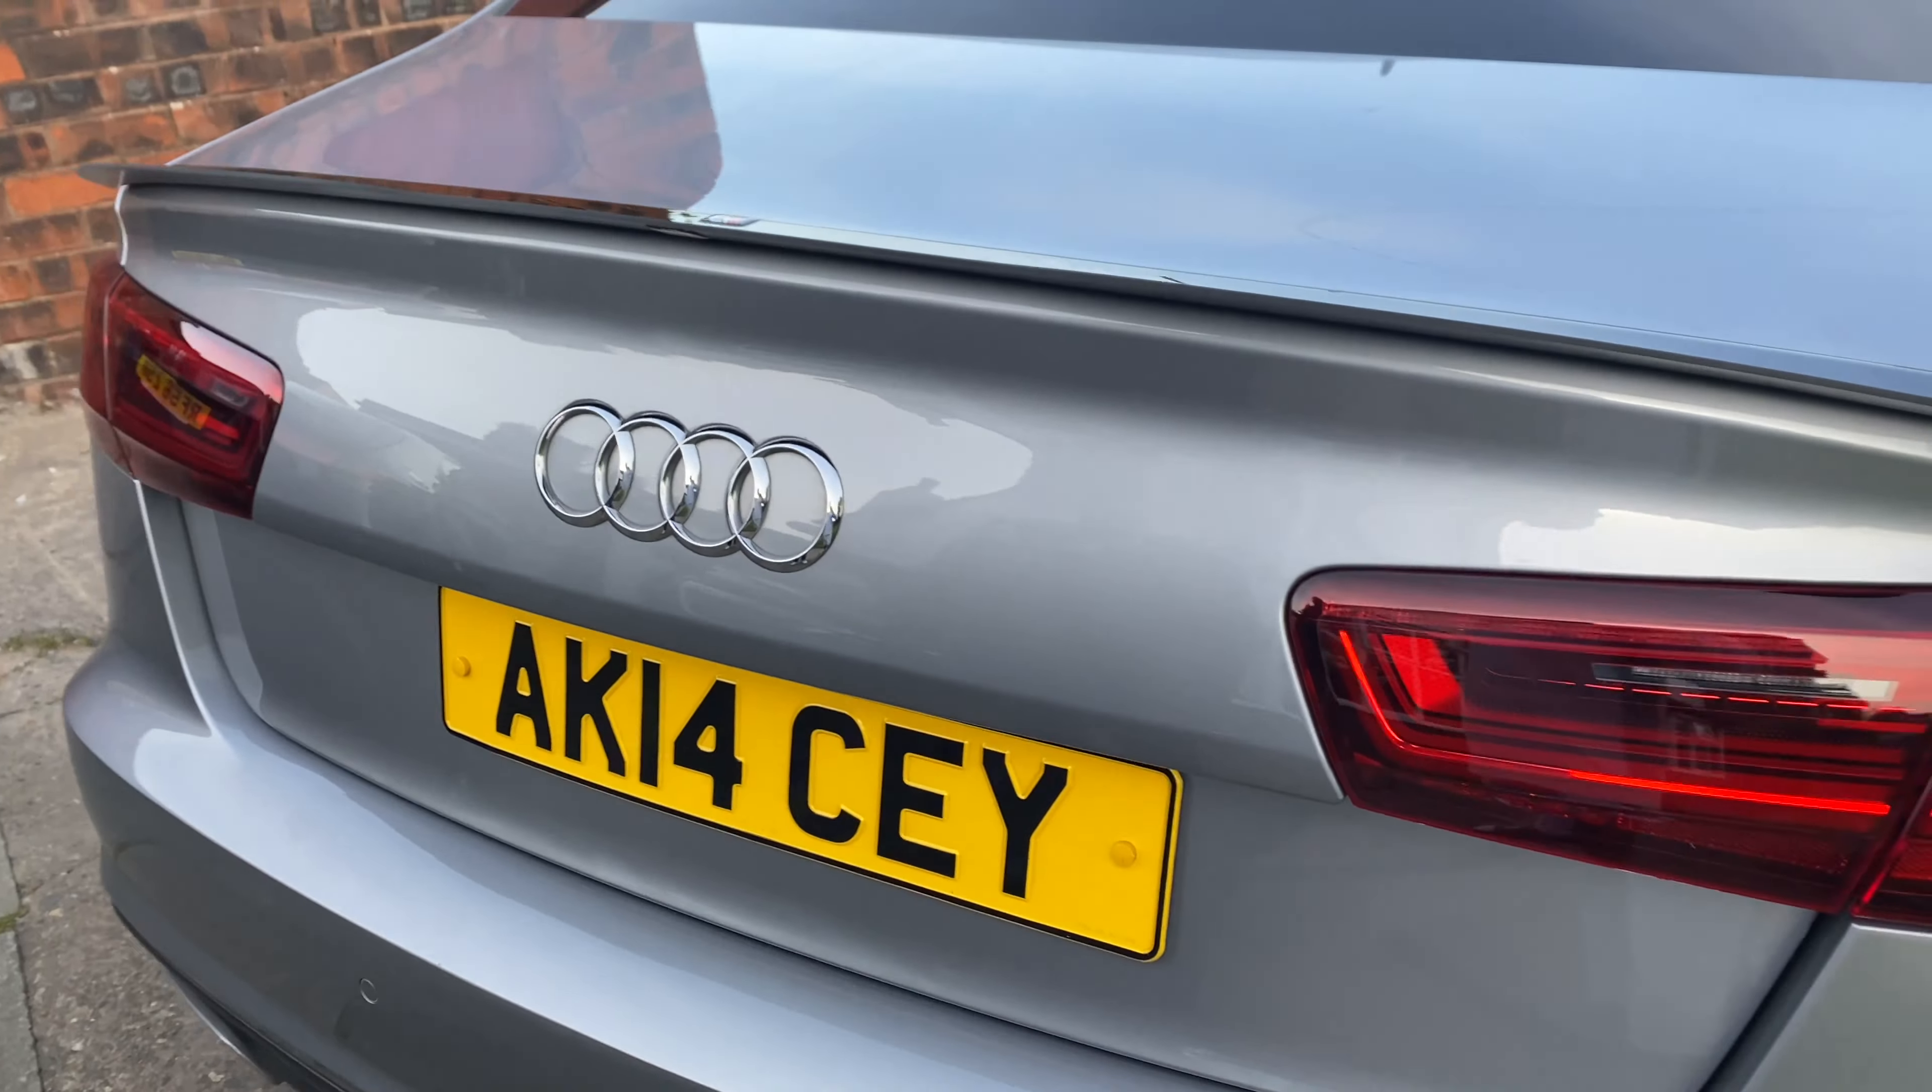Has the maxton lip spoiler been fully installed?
Yes.